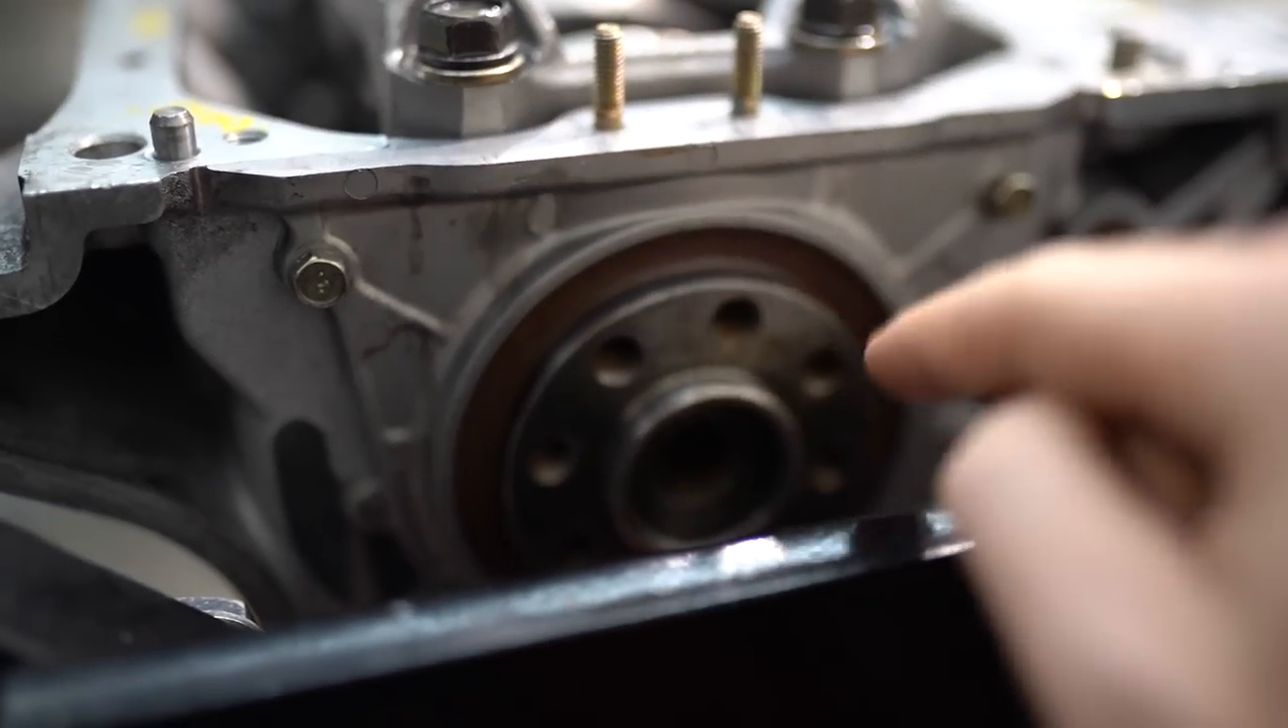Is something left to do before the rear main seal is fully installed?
No.